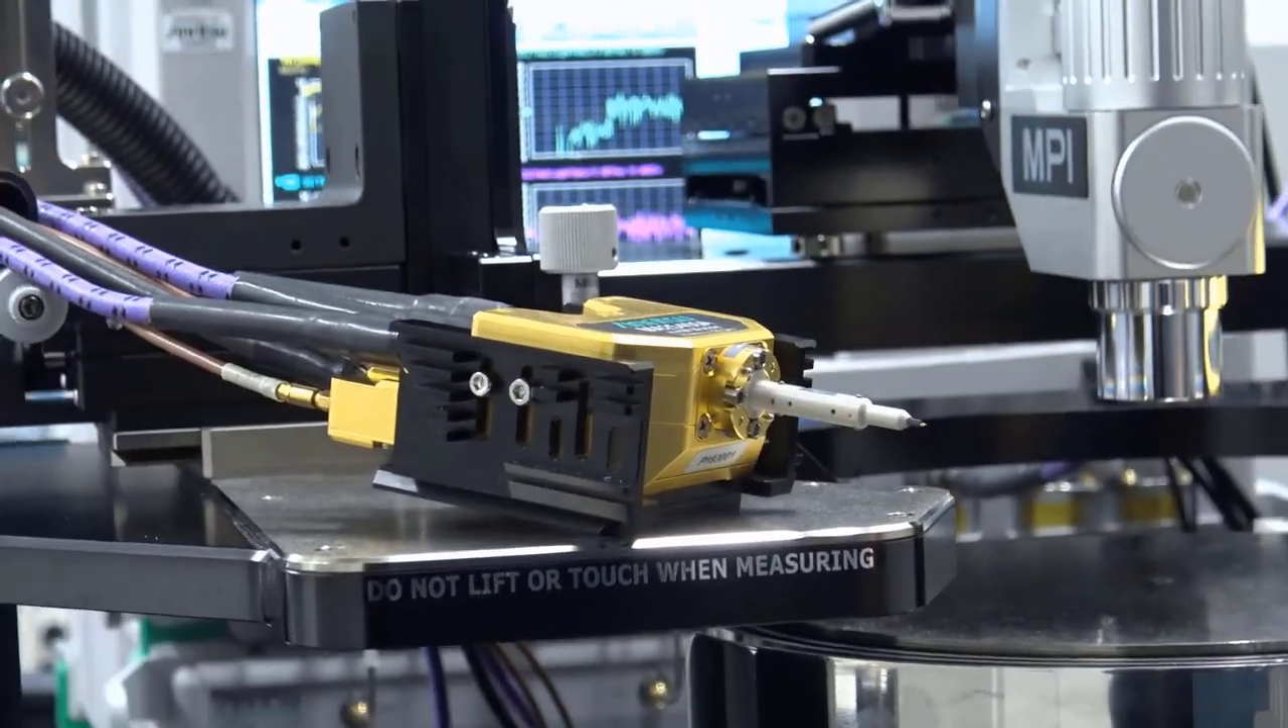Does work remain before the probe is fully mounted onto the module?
No.